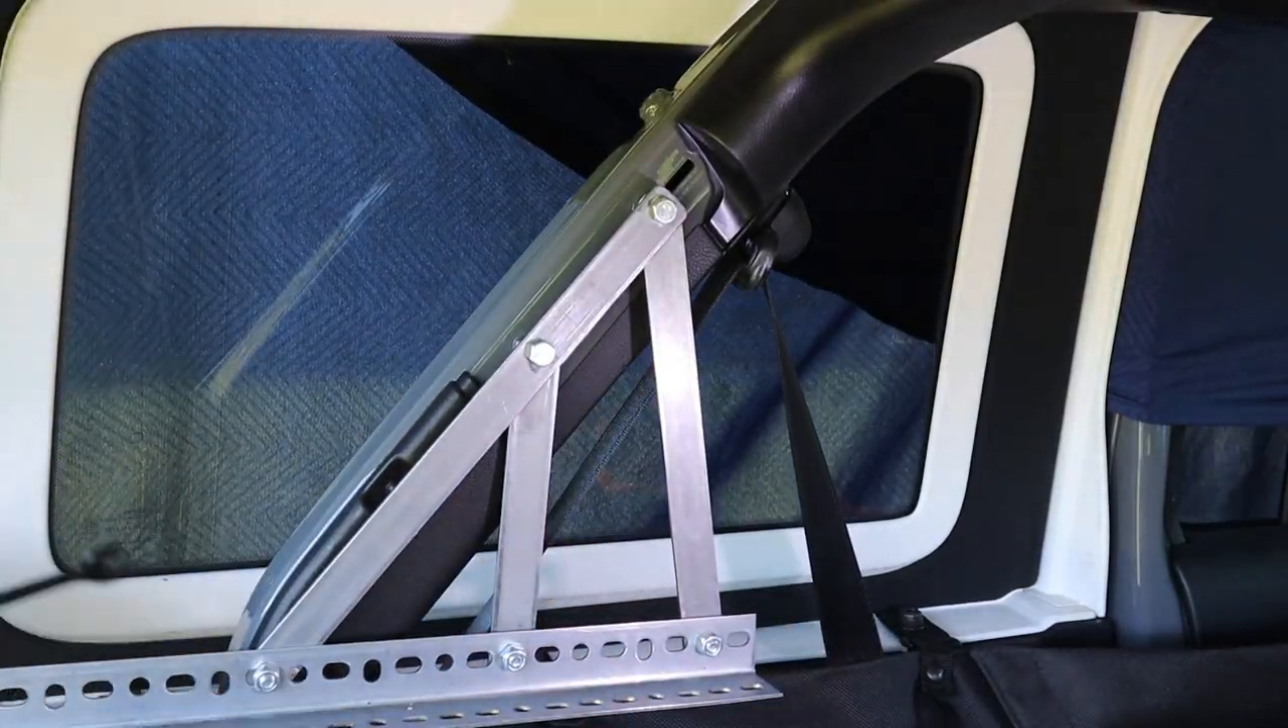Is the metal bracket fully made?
Yes.